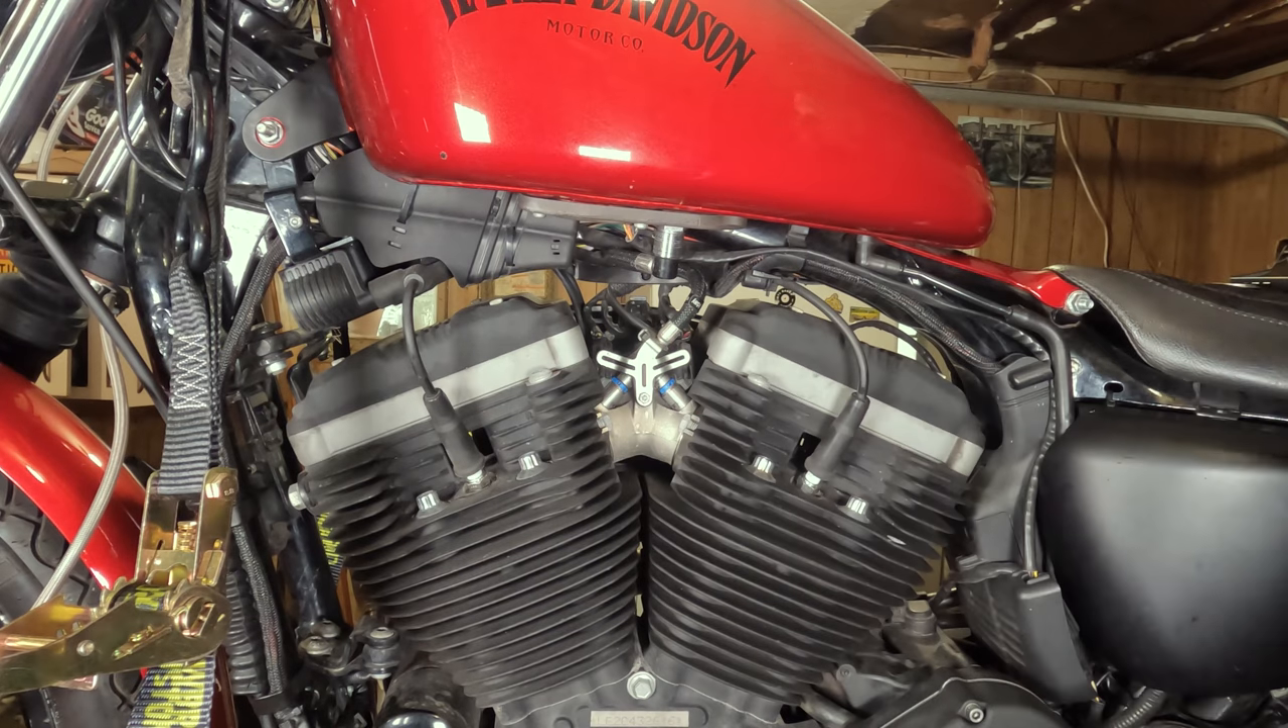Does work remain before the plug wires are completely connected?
No.